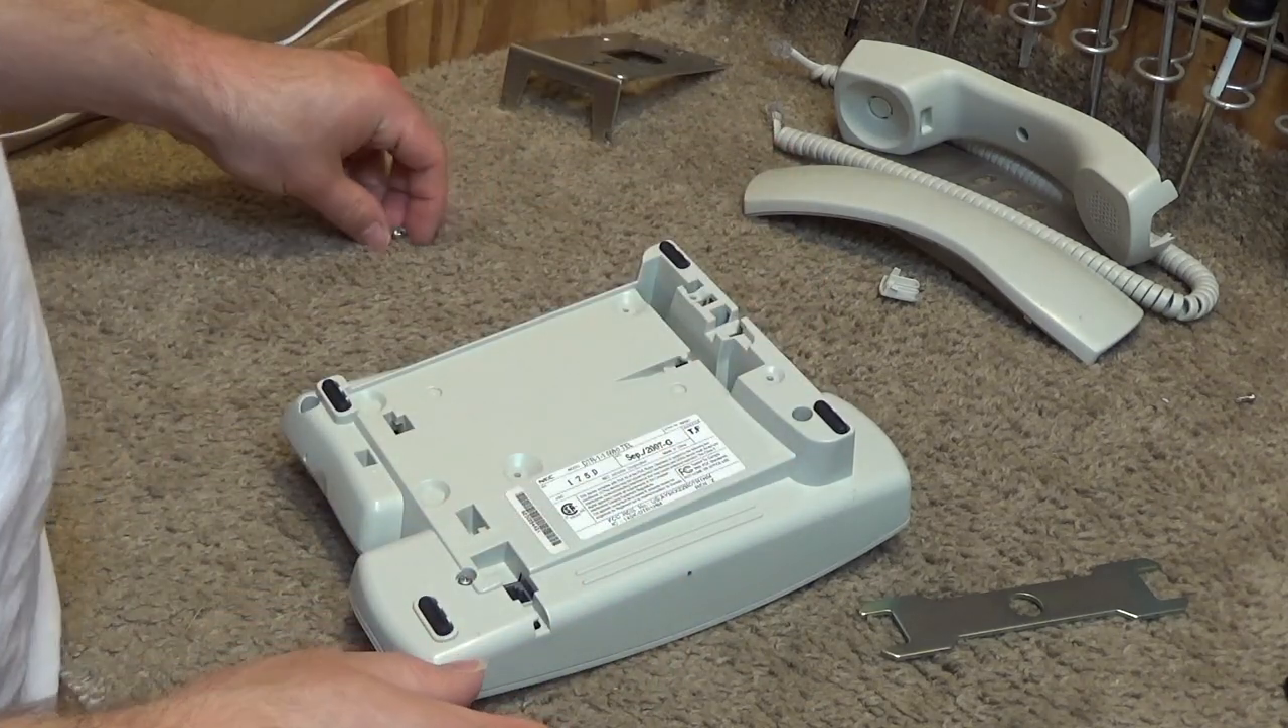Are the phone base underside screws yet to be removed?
Yes.